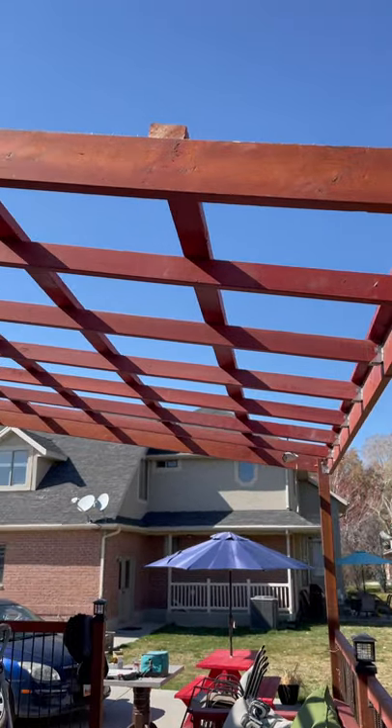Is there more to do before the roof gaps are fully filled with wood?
Yes.